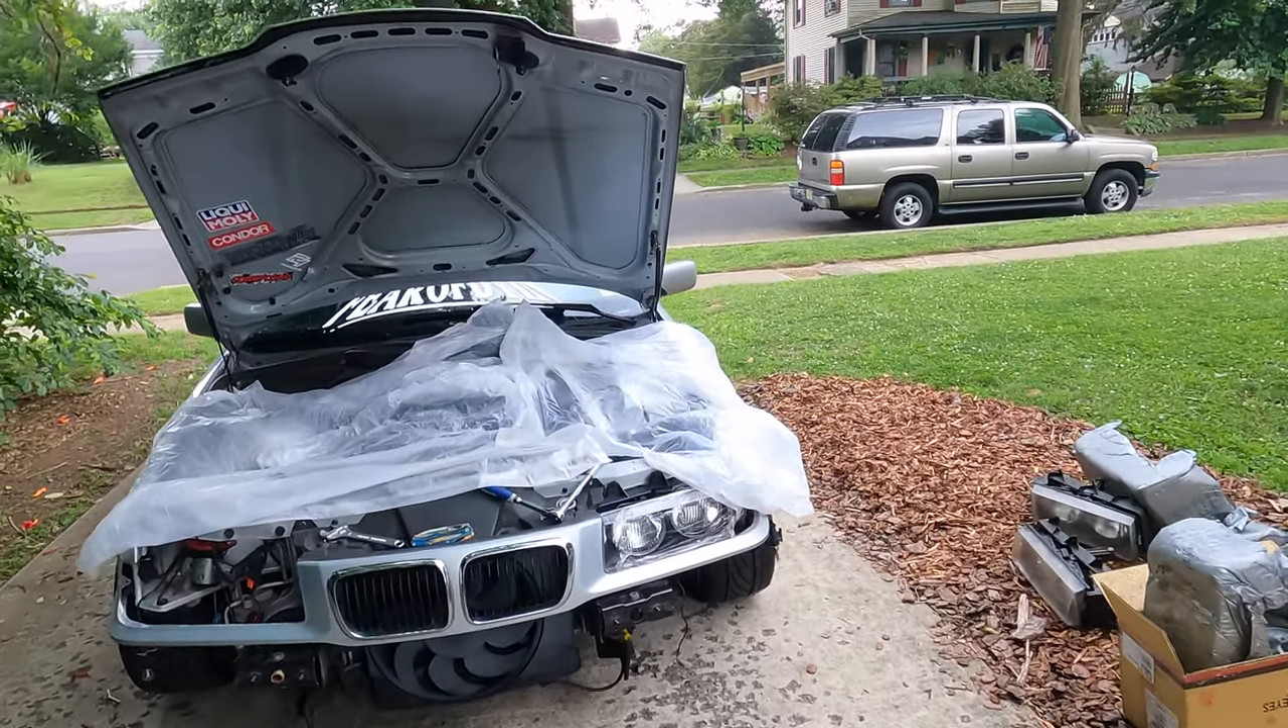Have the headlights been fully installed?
No.